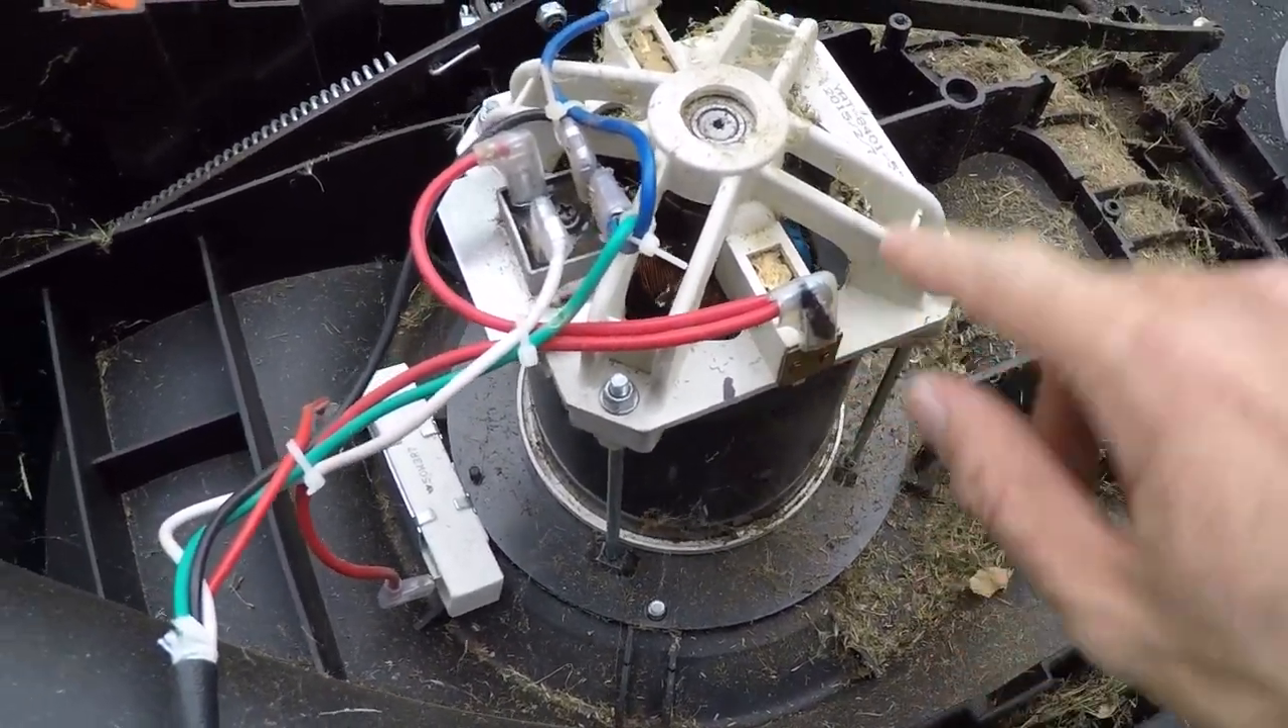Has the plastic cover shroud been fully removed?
Yes.